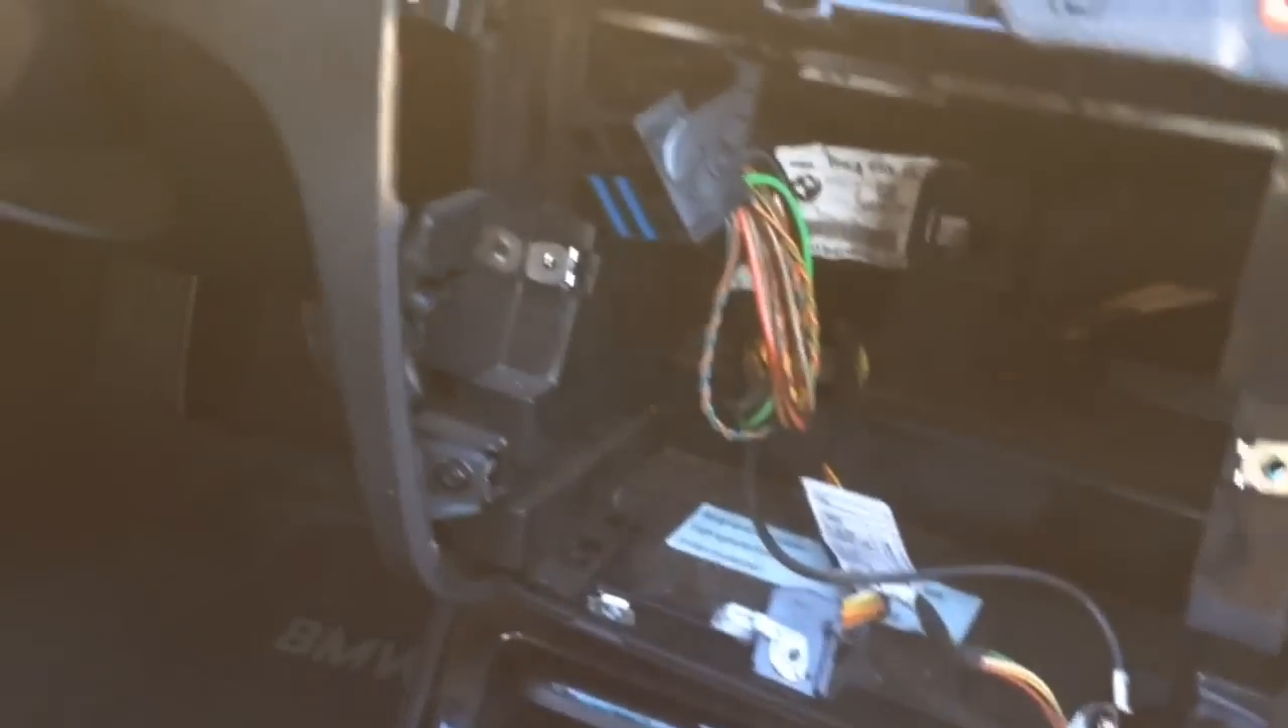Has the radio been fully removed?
Yes.